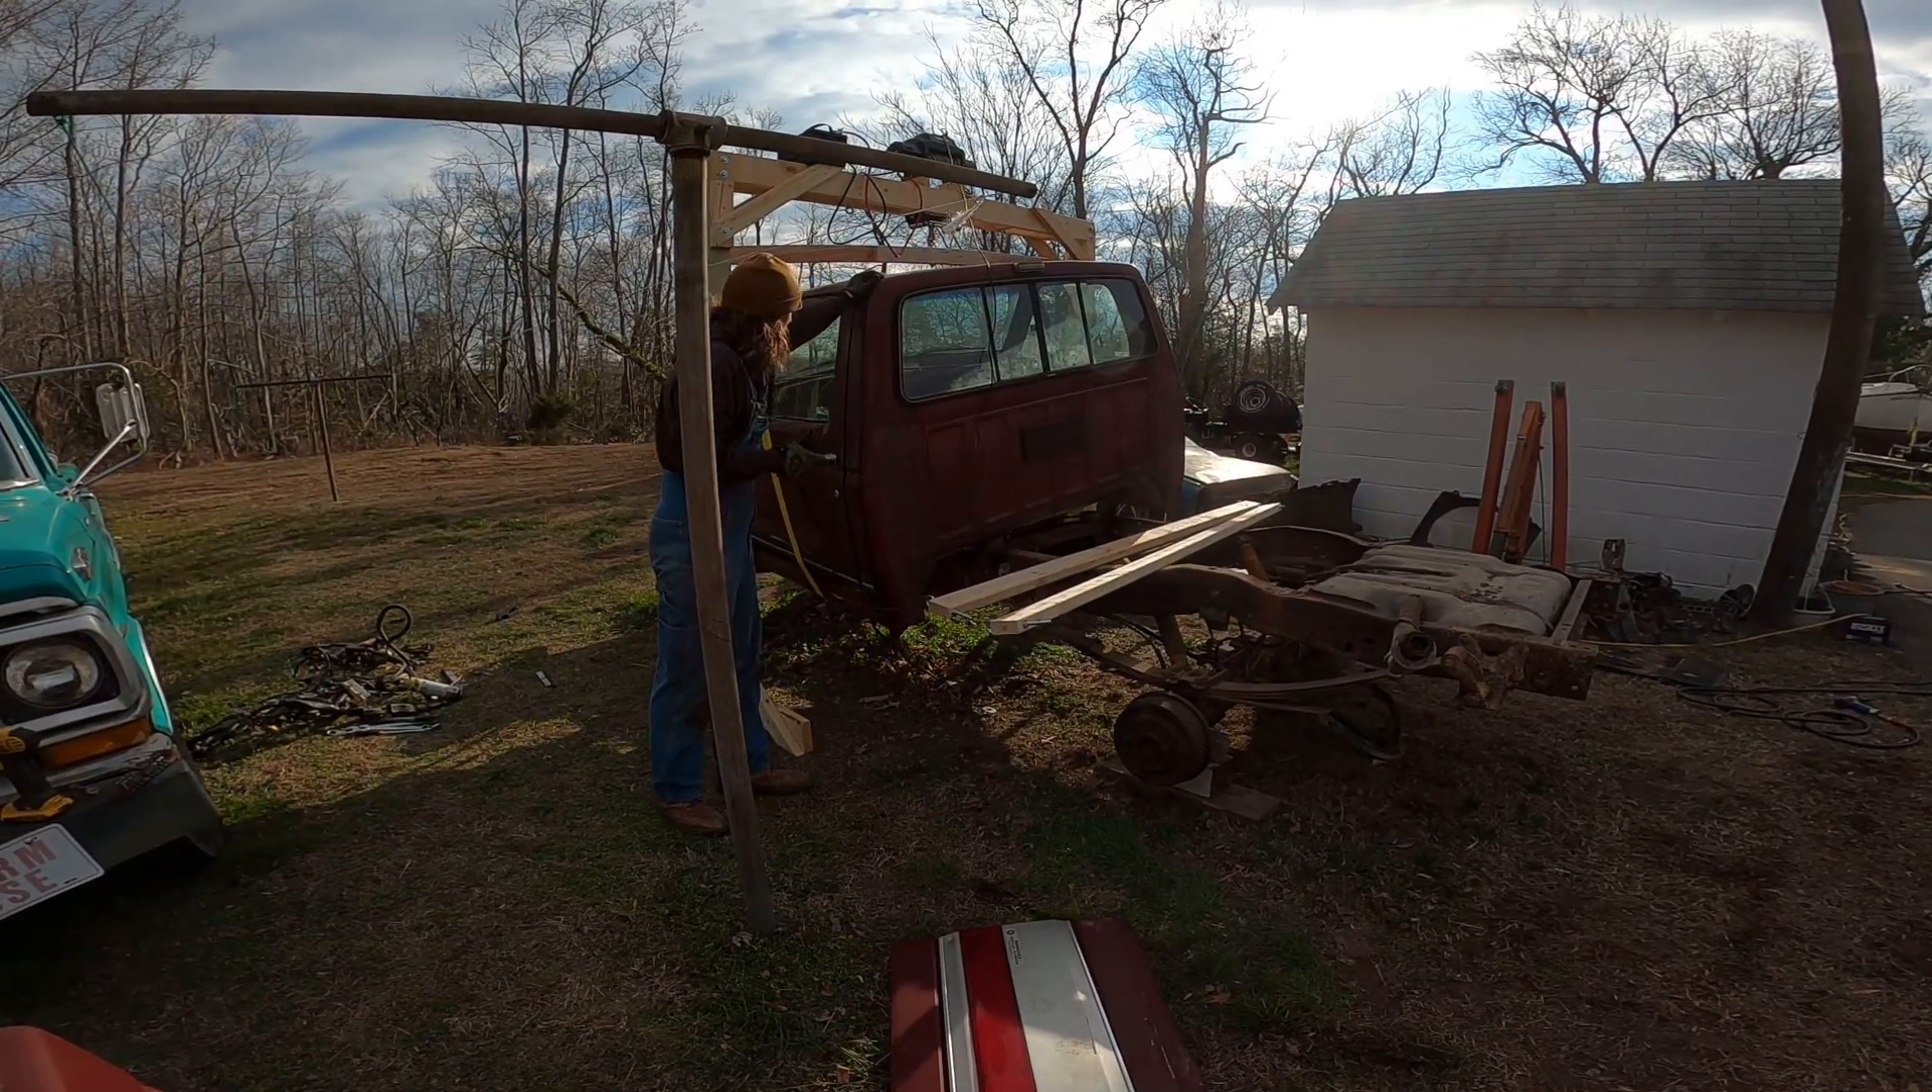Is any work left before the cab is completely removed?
Yes.